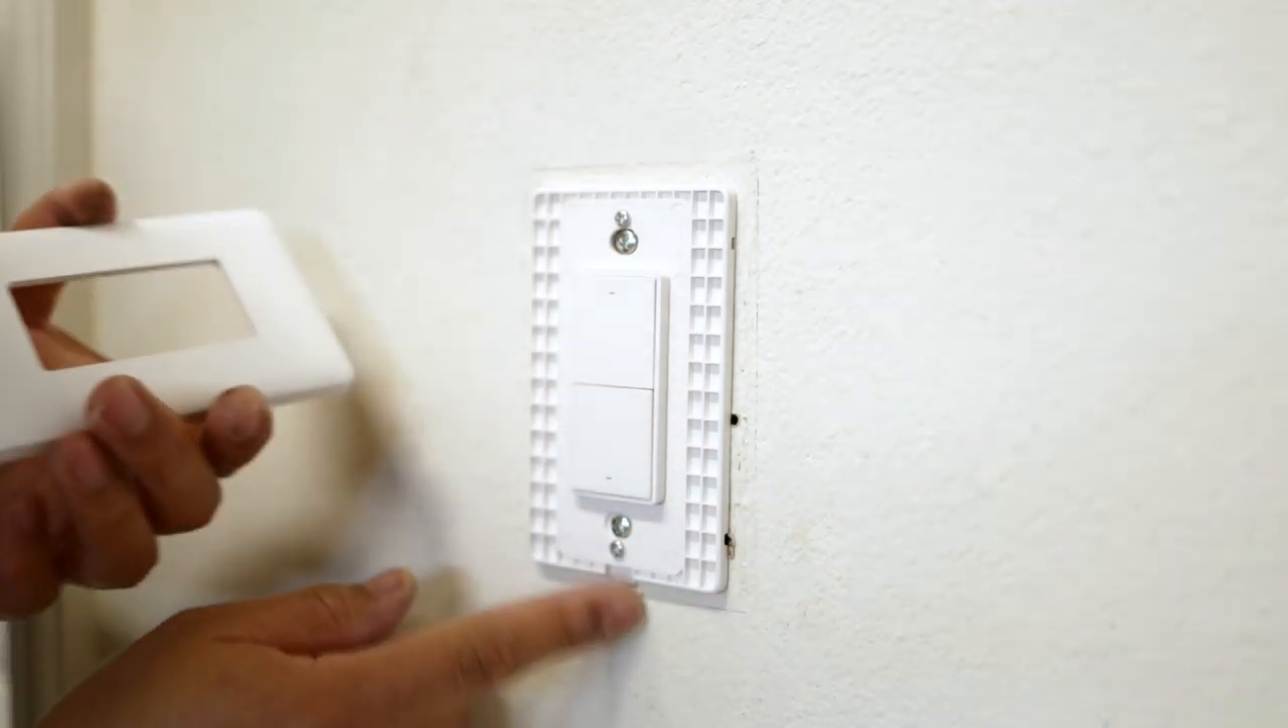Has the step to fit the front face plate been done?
No.